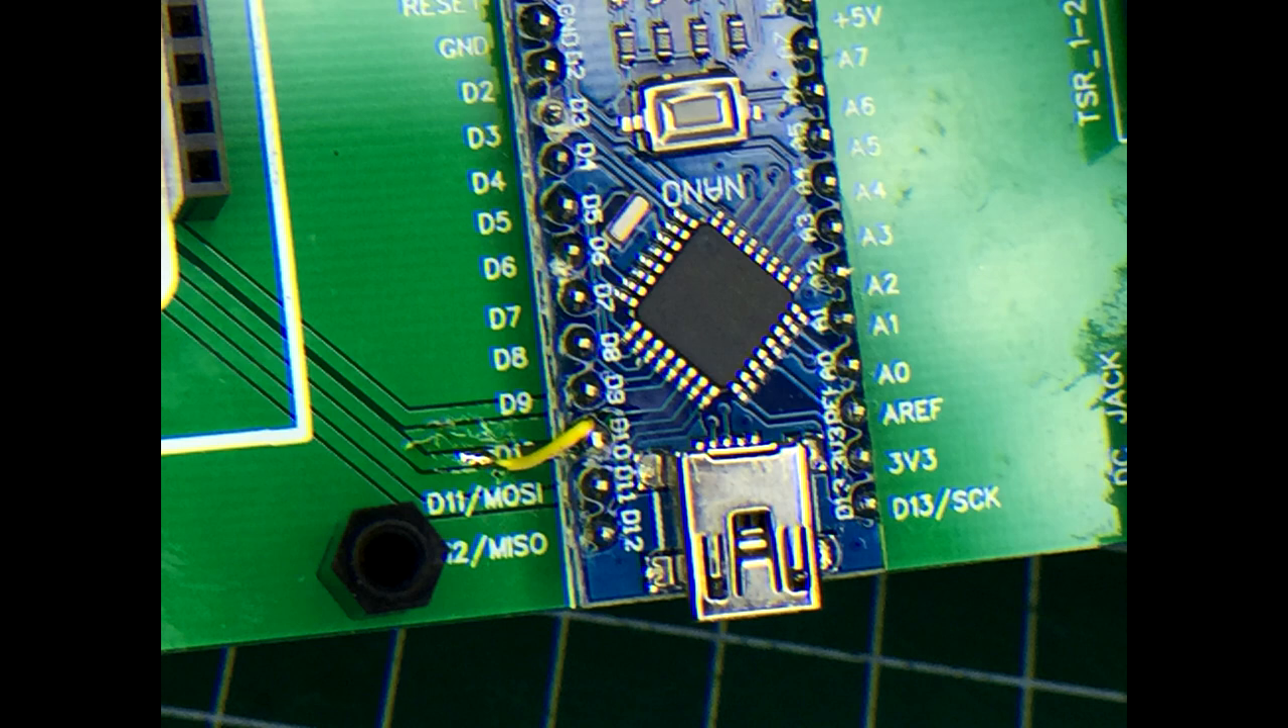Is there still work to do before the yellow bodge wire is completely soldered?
No.